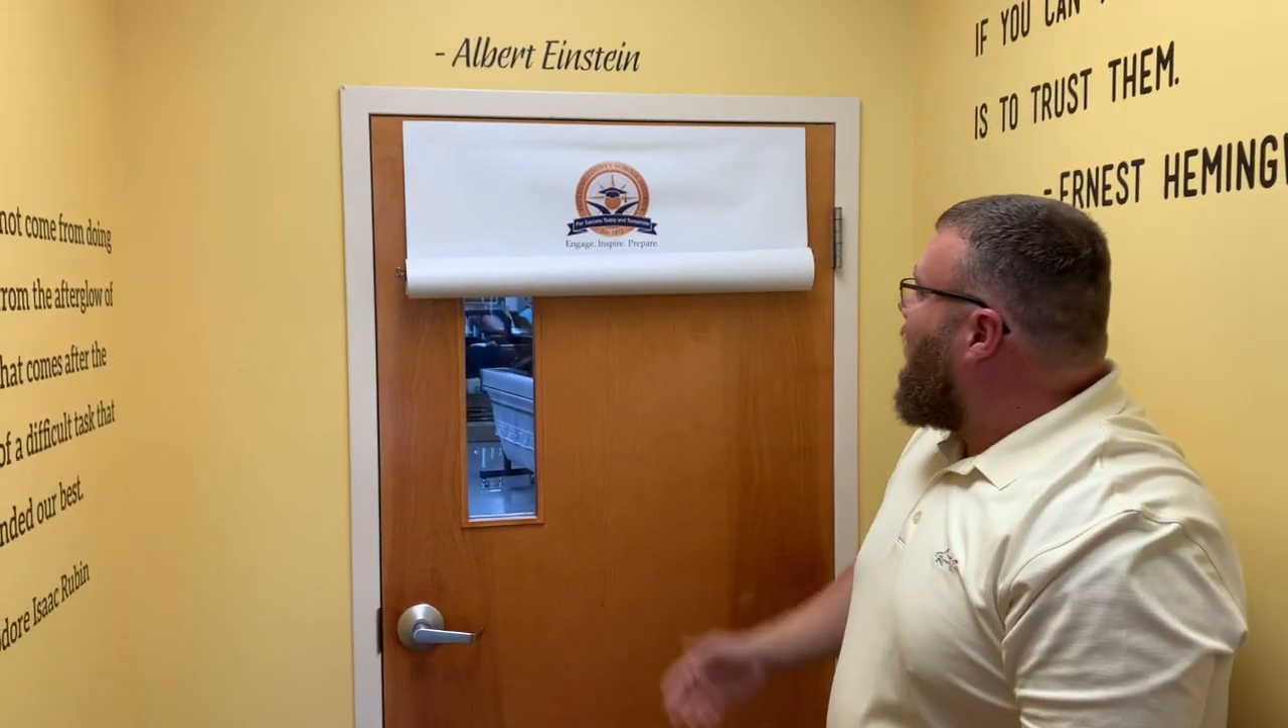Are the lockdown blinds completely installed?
Yes.